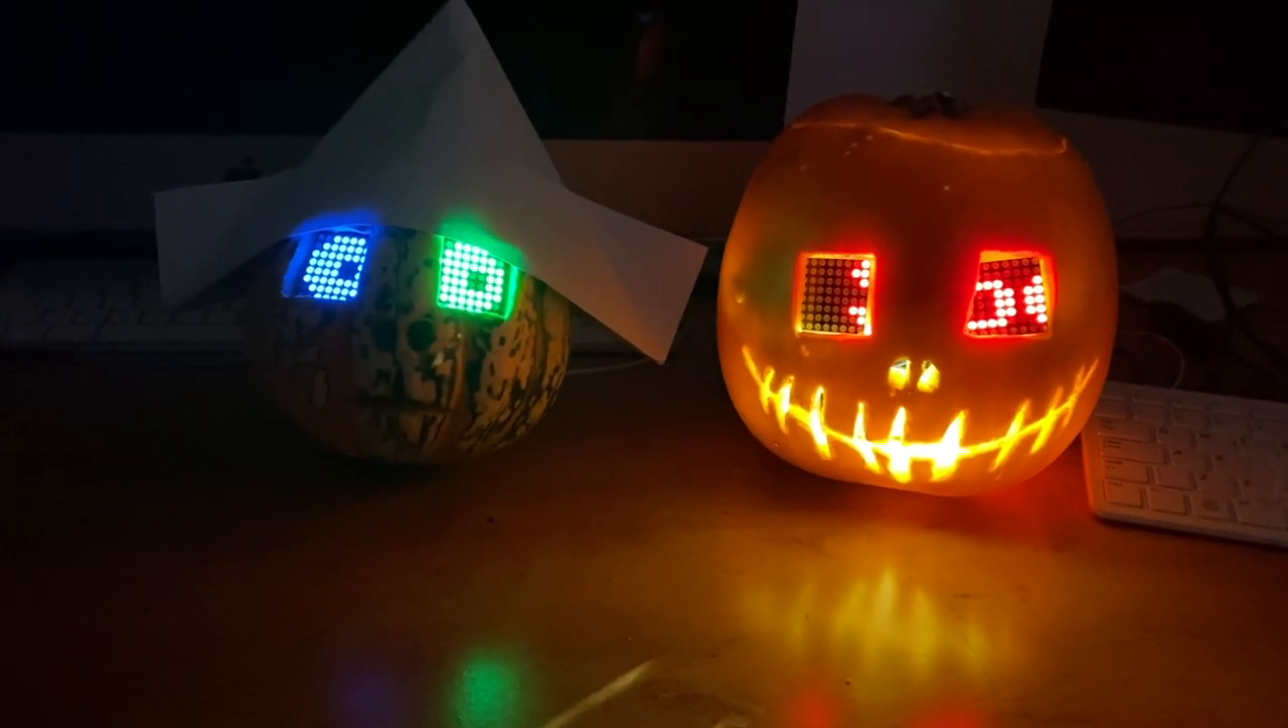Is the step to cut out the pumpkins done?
Yes.